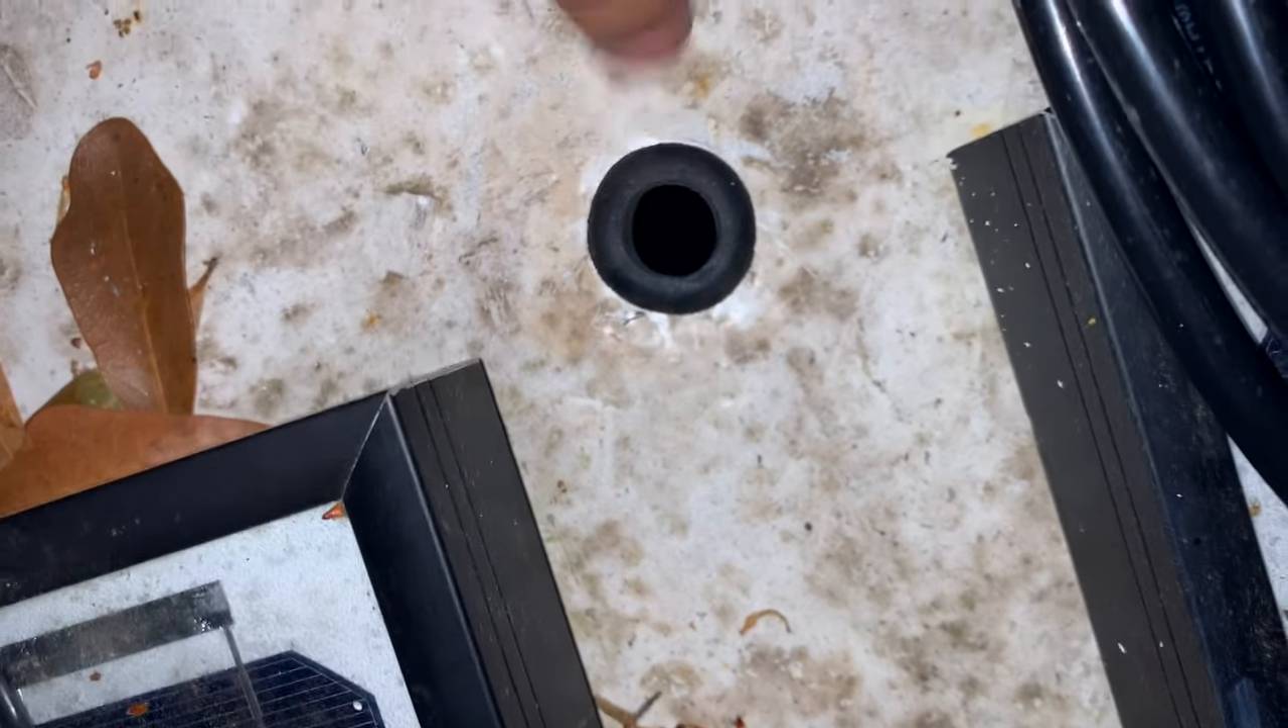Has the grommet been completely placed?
Yes.